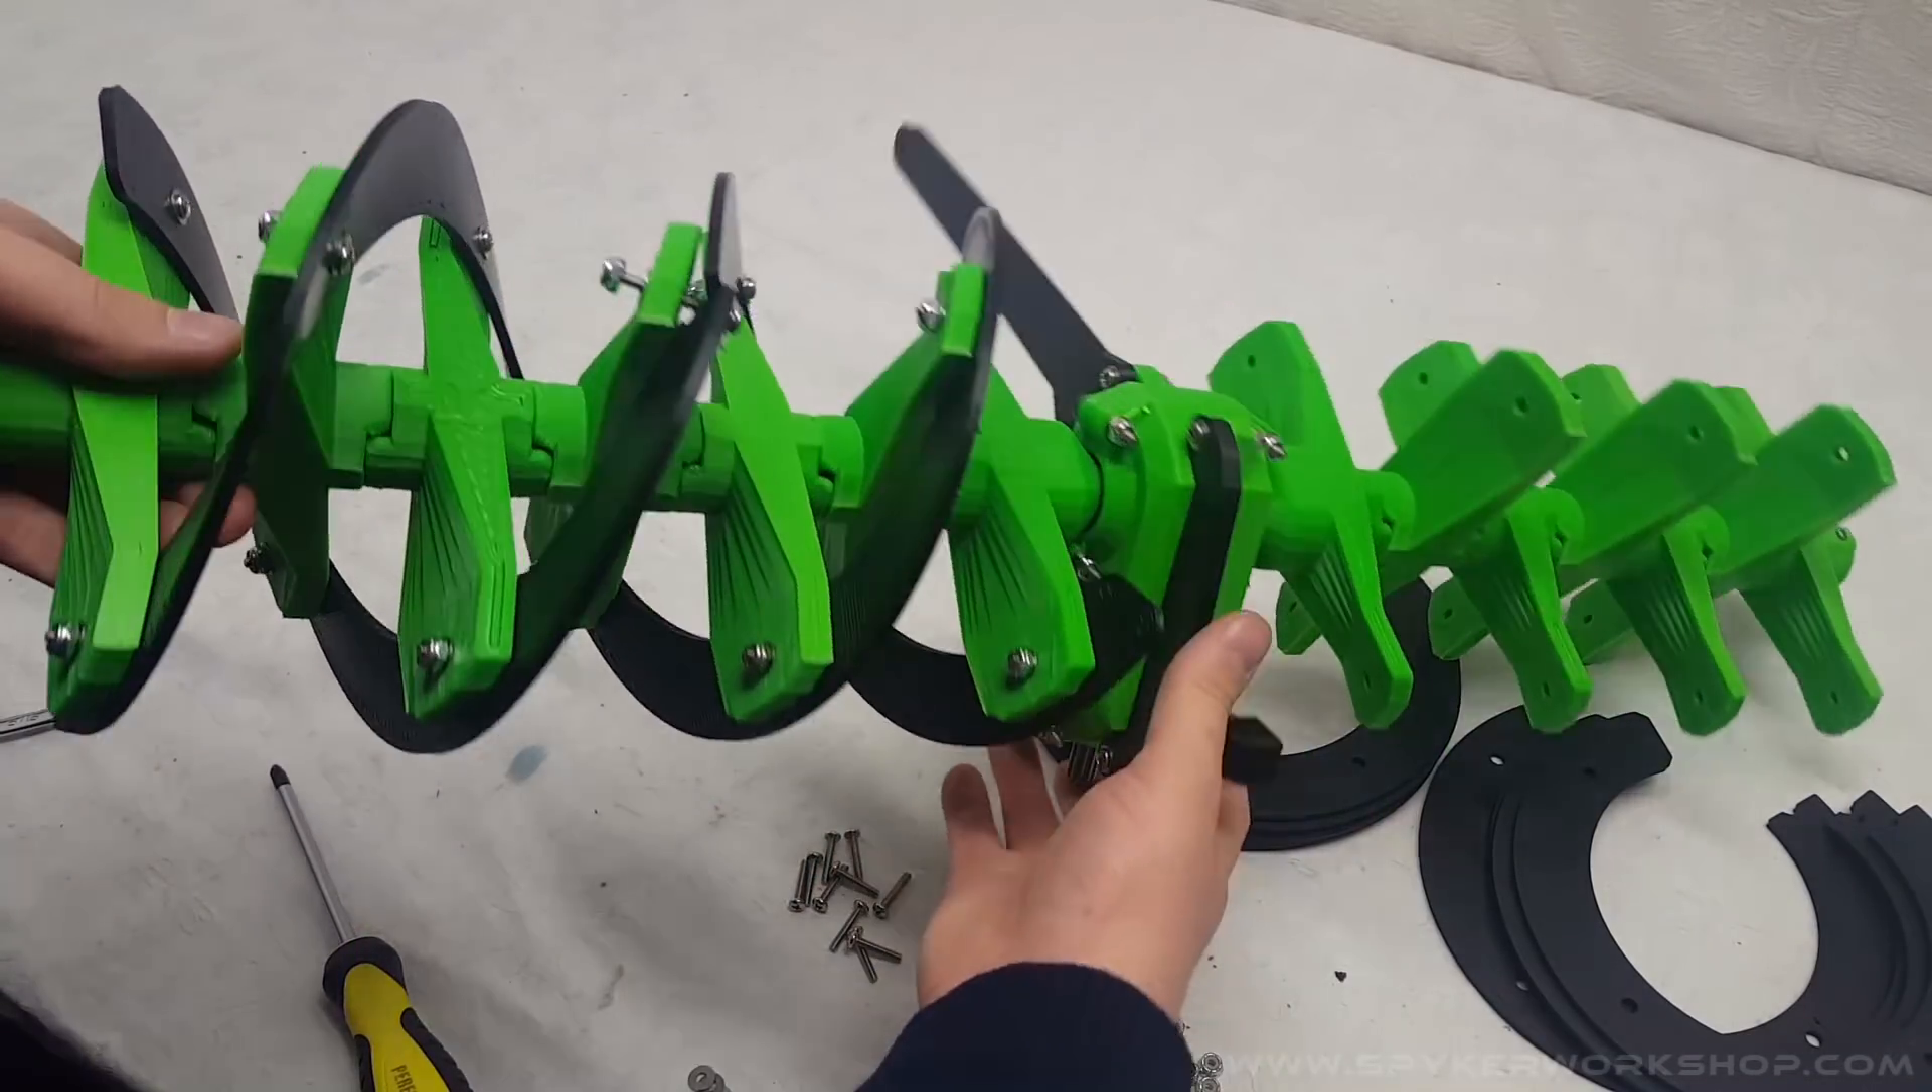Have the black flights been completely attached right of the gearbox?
No.